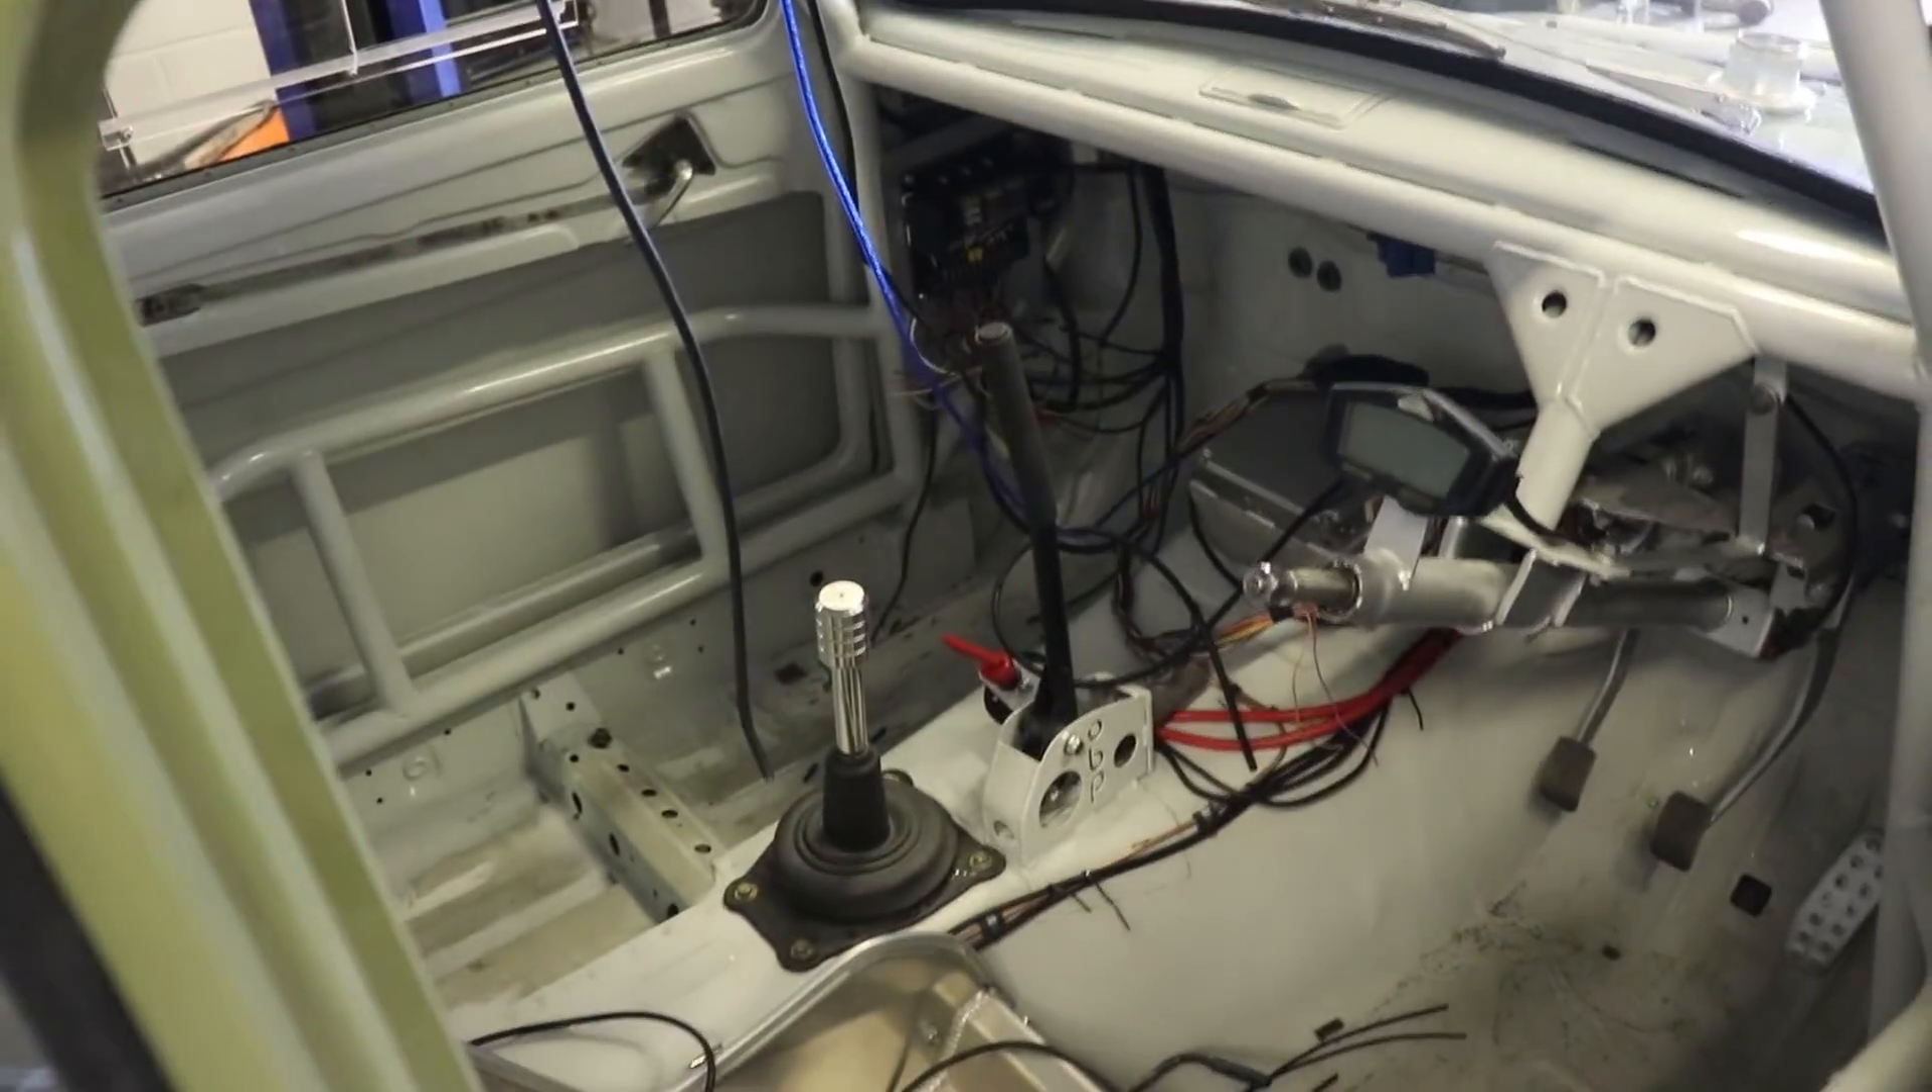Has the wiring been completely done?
No.